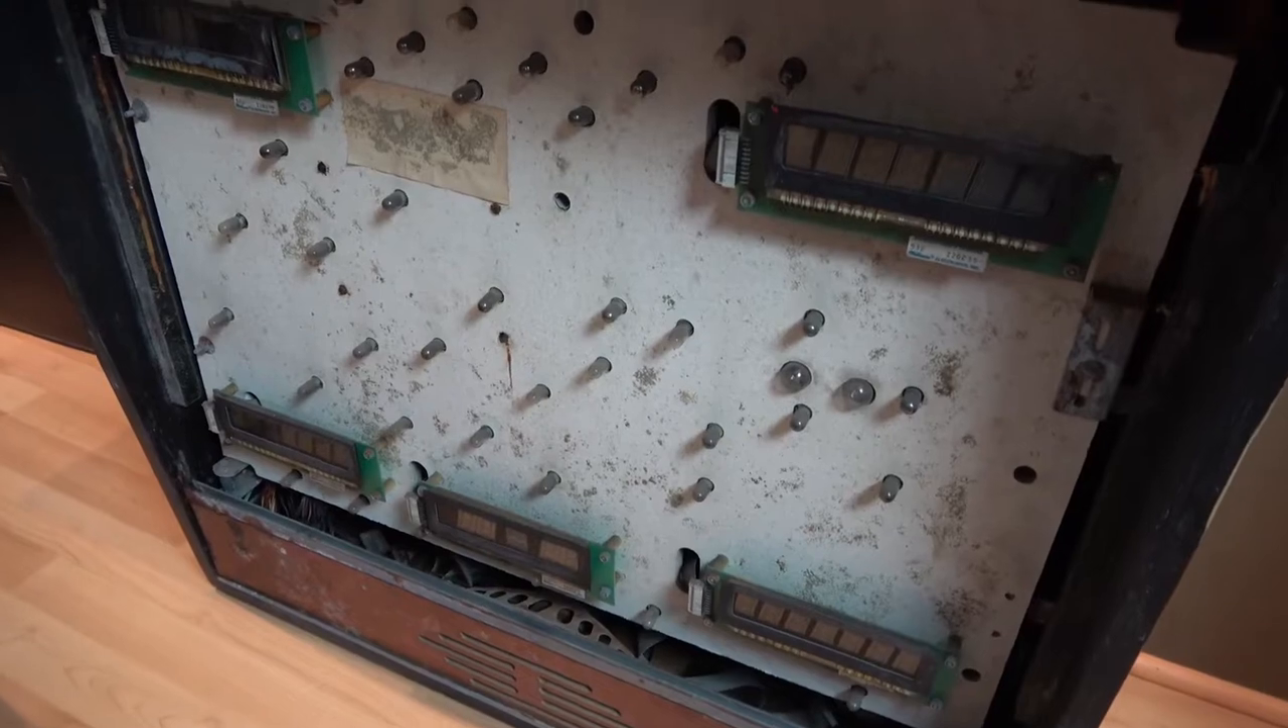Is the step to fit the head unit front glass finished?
No.